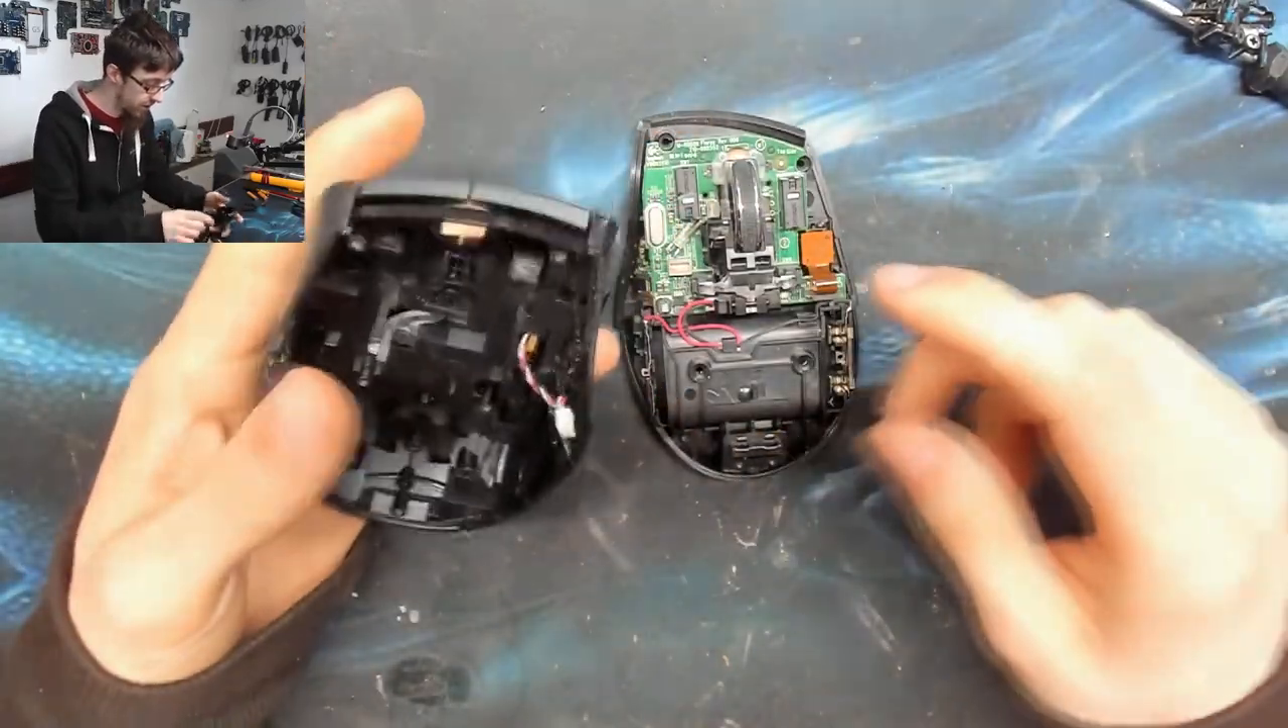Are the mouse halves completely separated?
Yes.